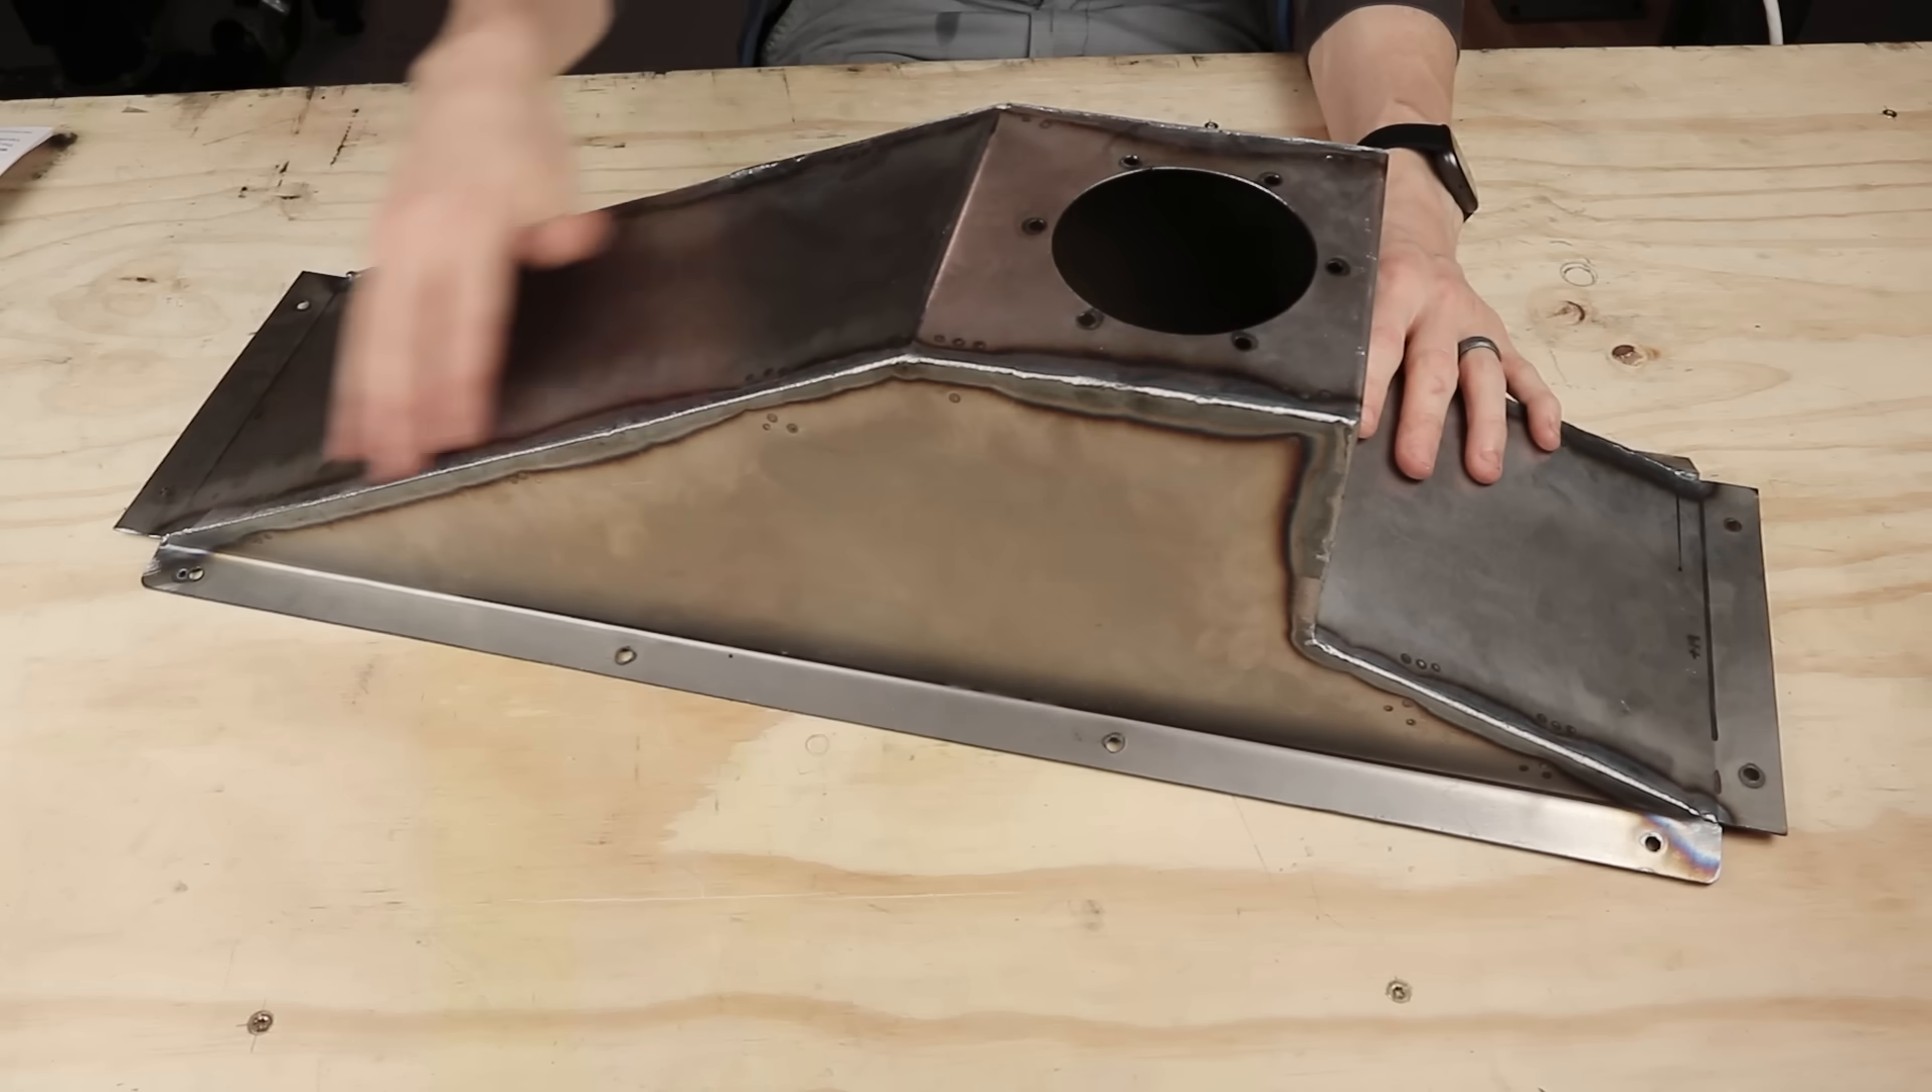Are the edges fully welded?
Yes.